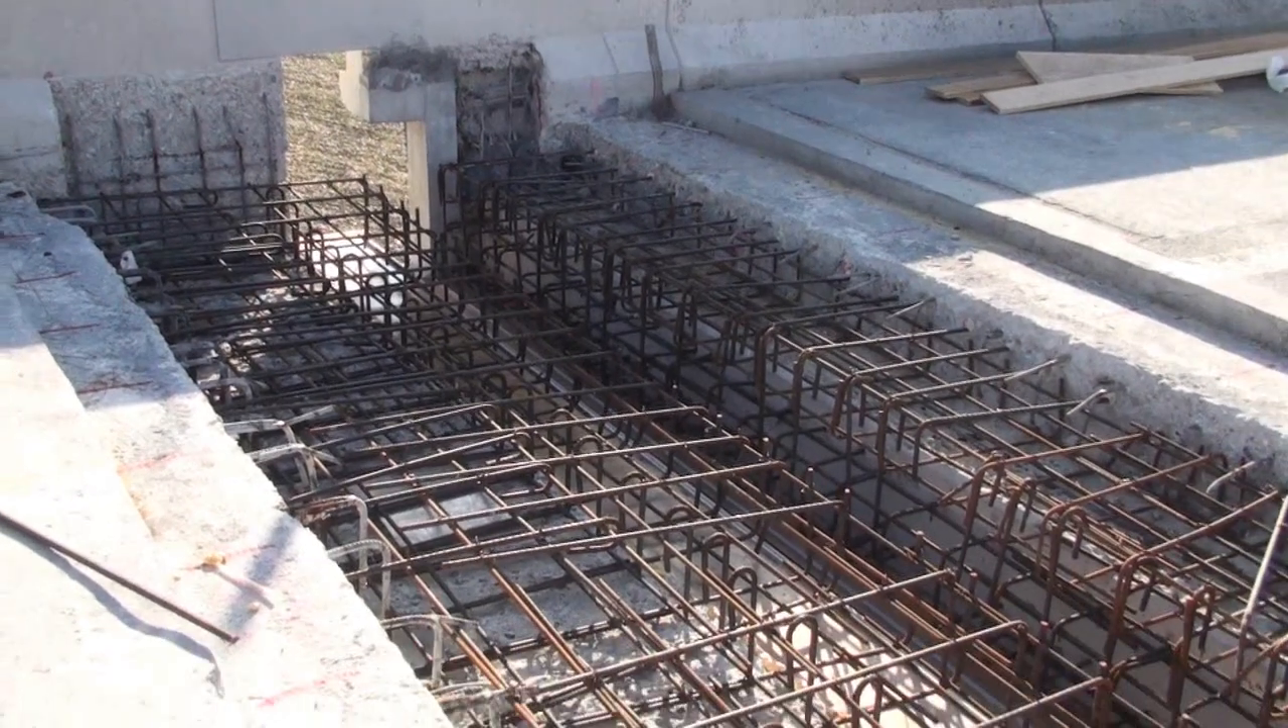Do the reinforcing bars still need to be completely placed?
No.